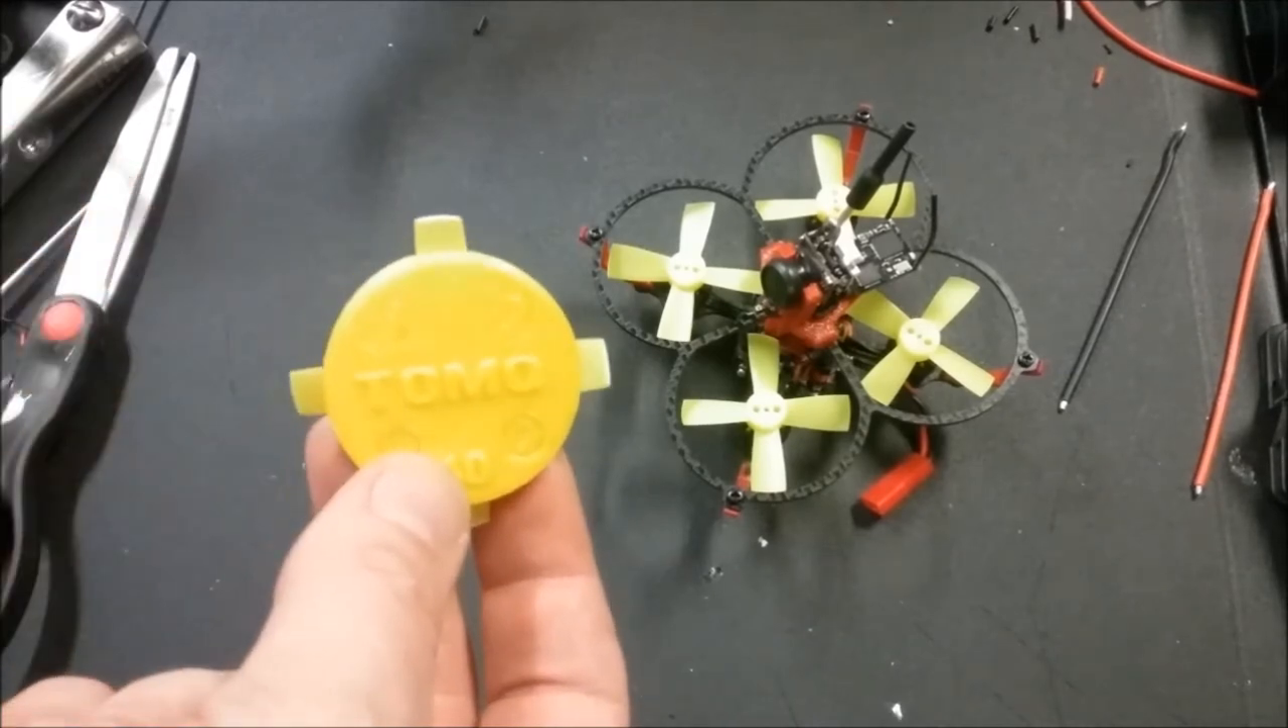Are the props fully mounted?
Yes.